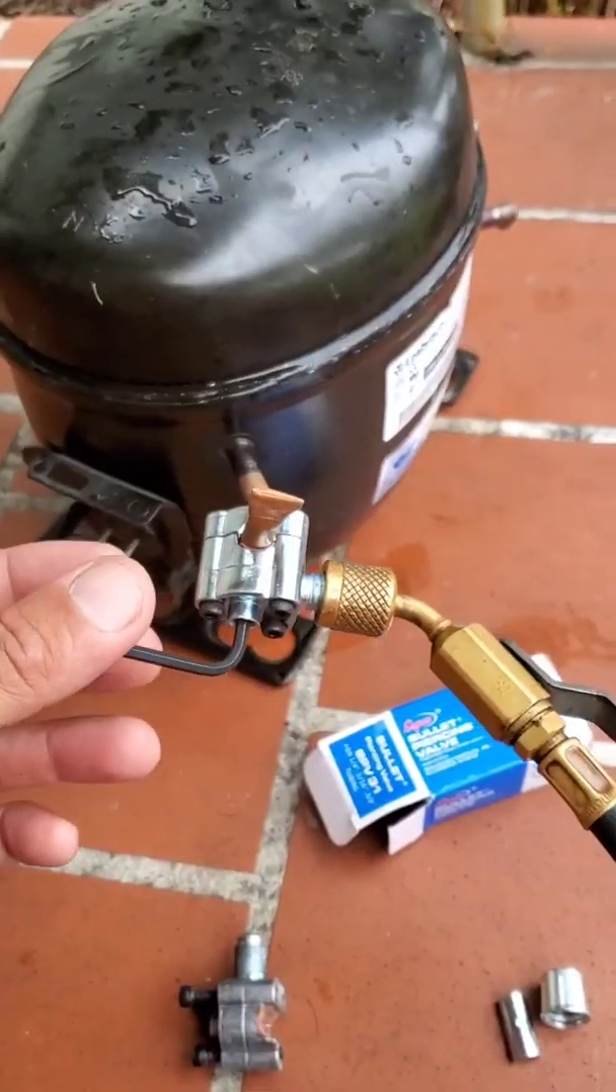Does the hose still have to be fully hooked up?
No.